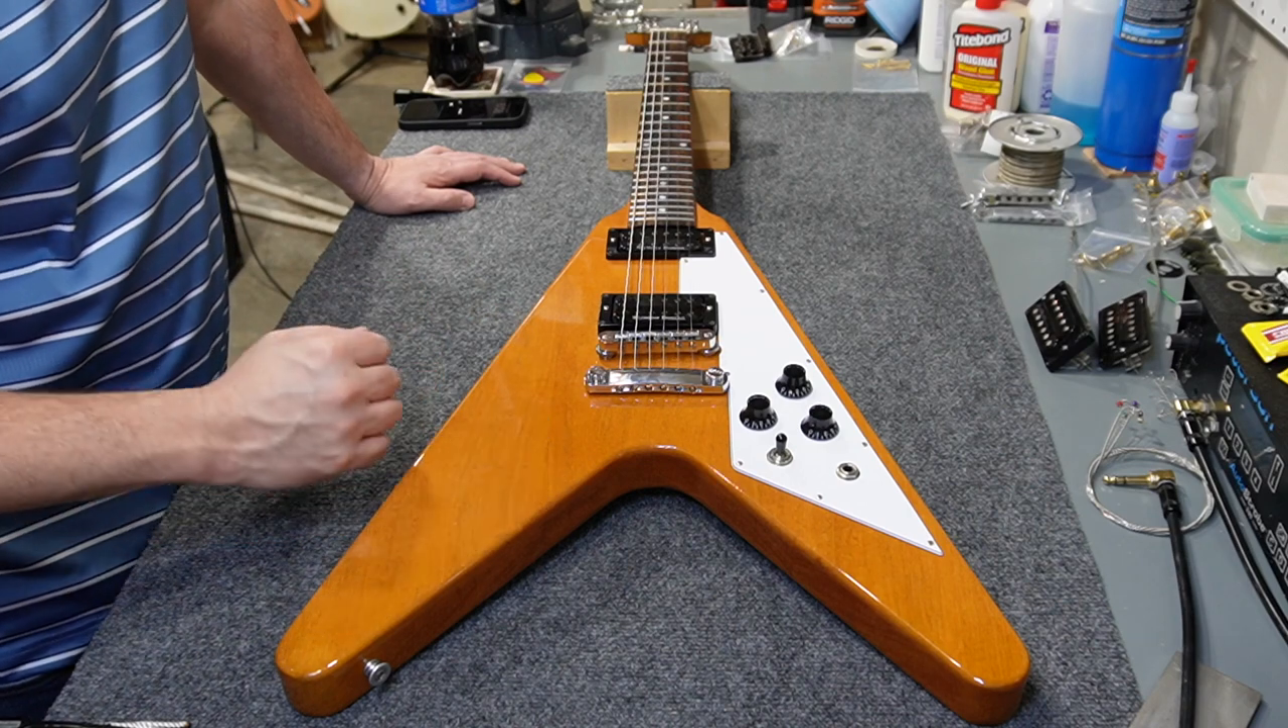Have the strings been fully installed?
Yes.